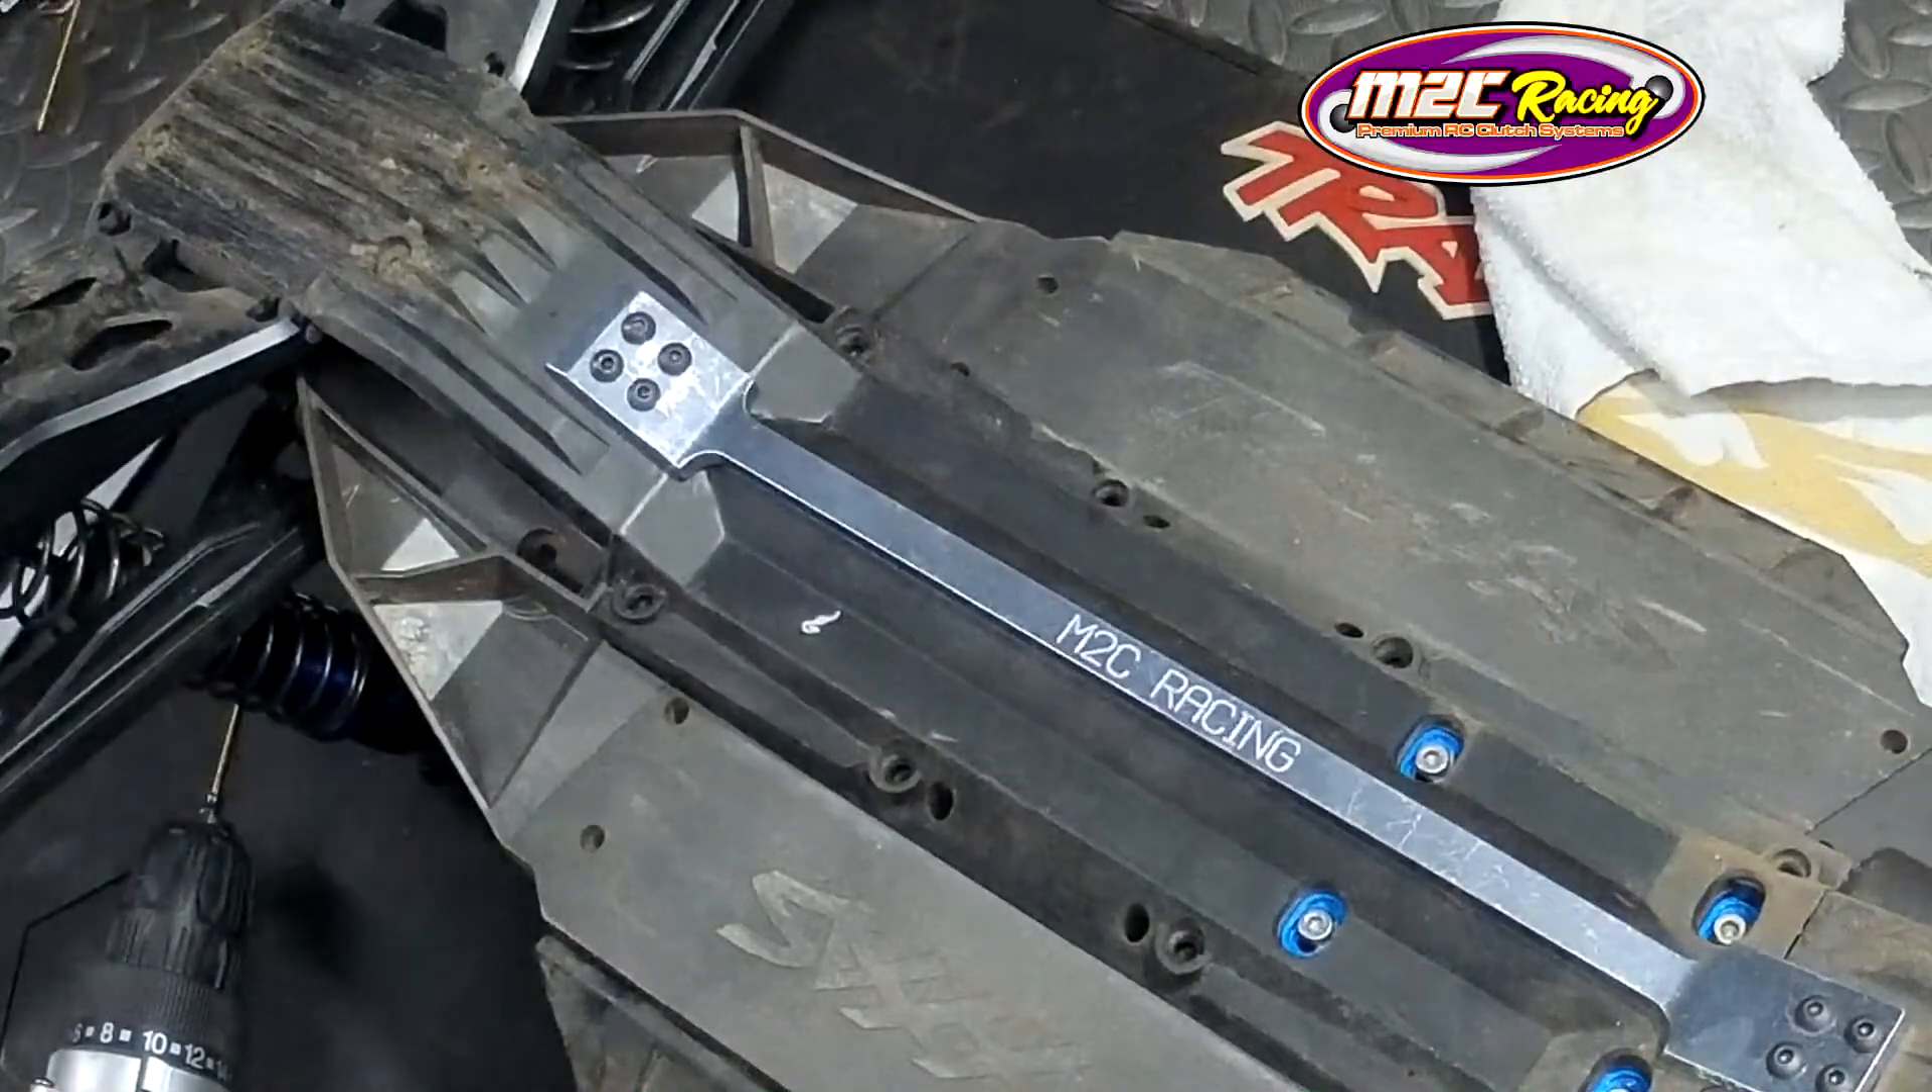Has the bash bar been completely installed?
Yes.